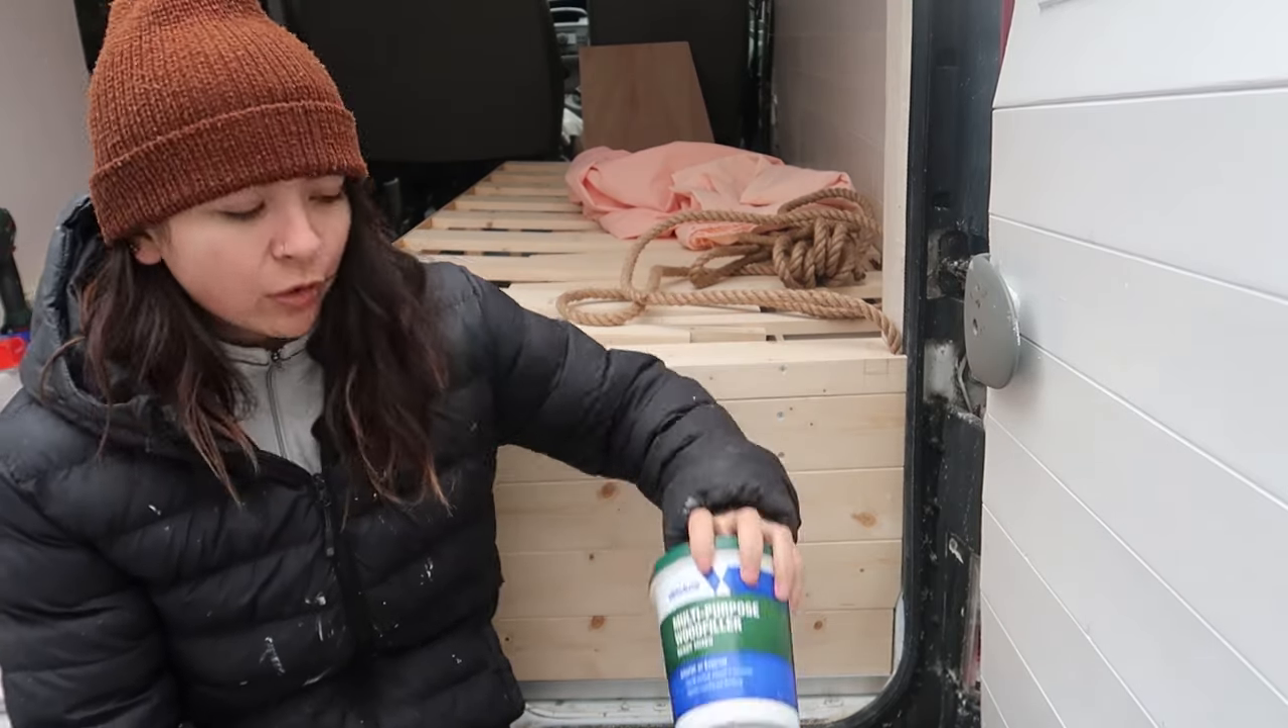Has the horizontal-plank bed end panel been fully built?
Yes.